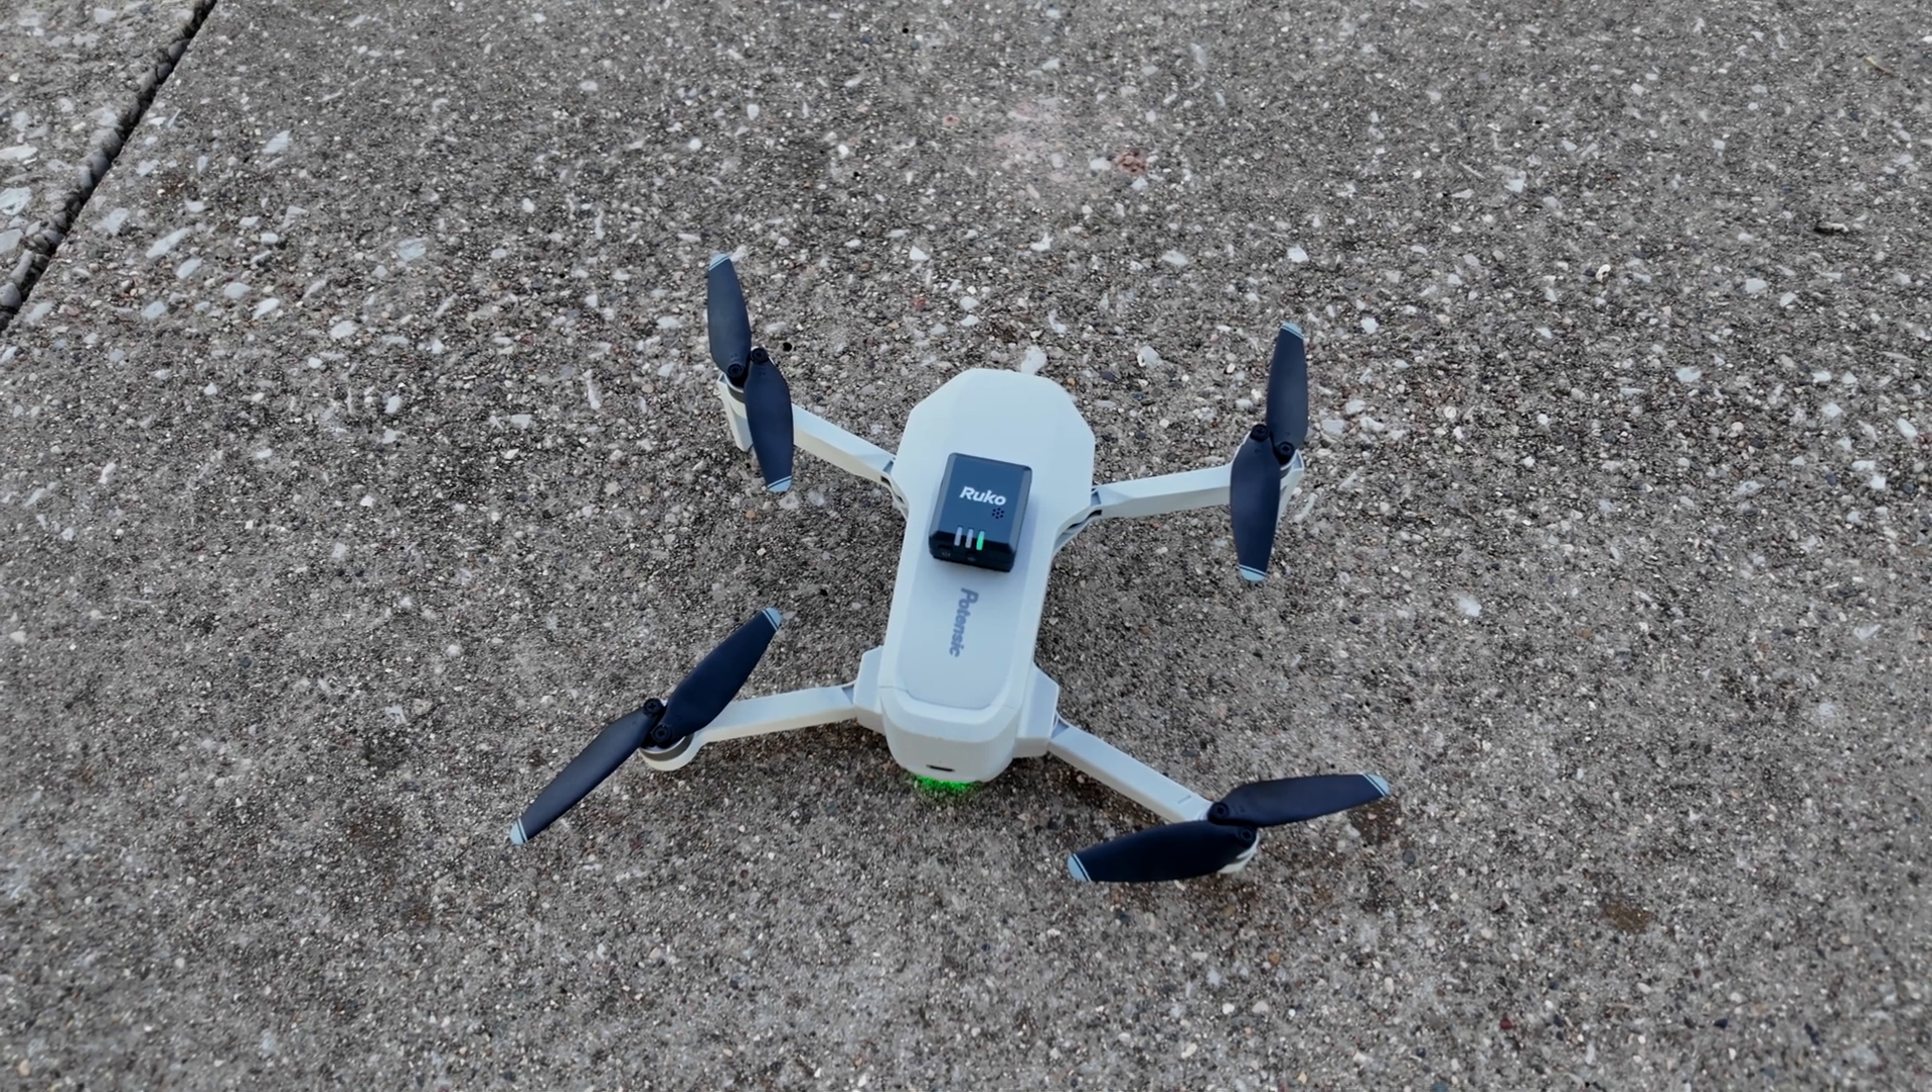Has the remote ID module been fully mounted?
Yes.